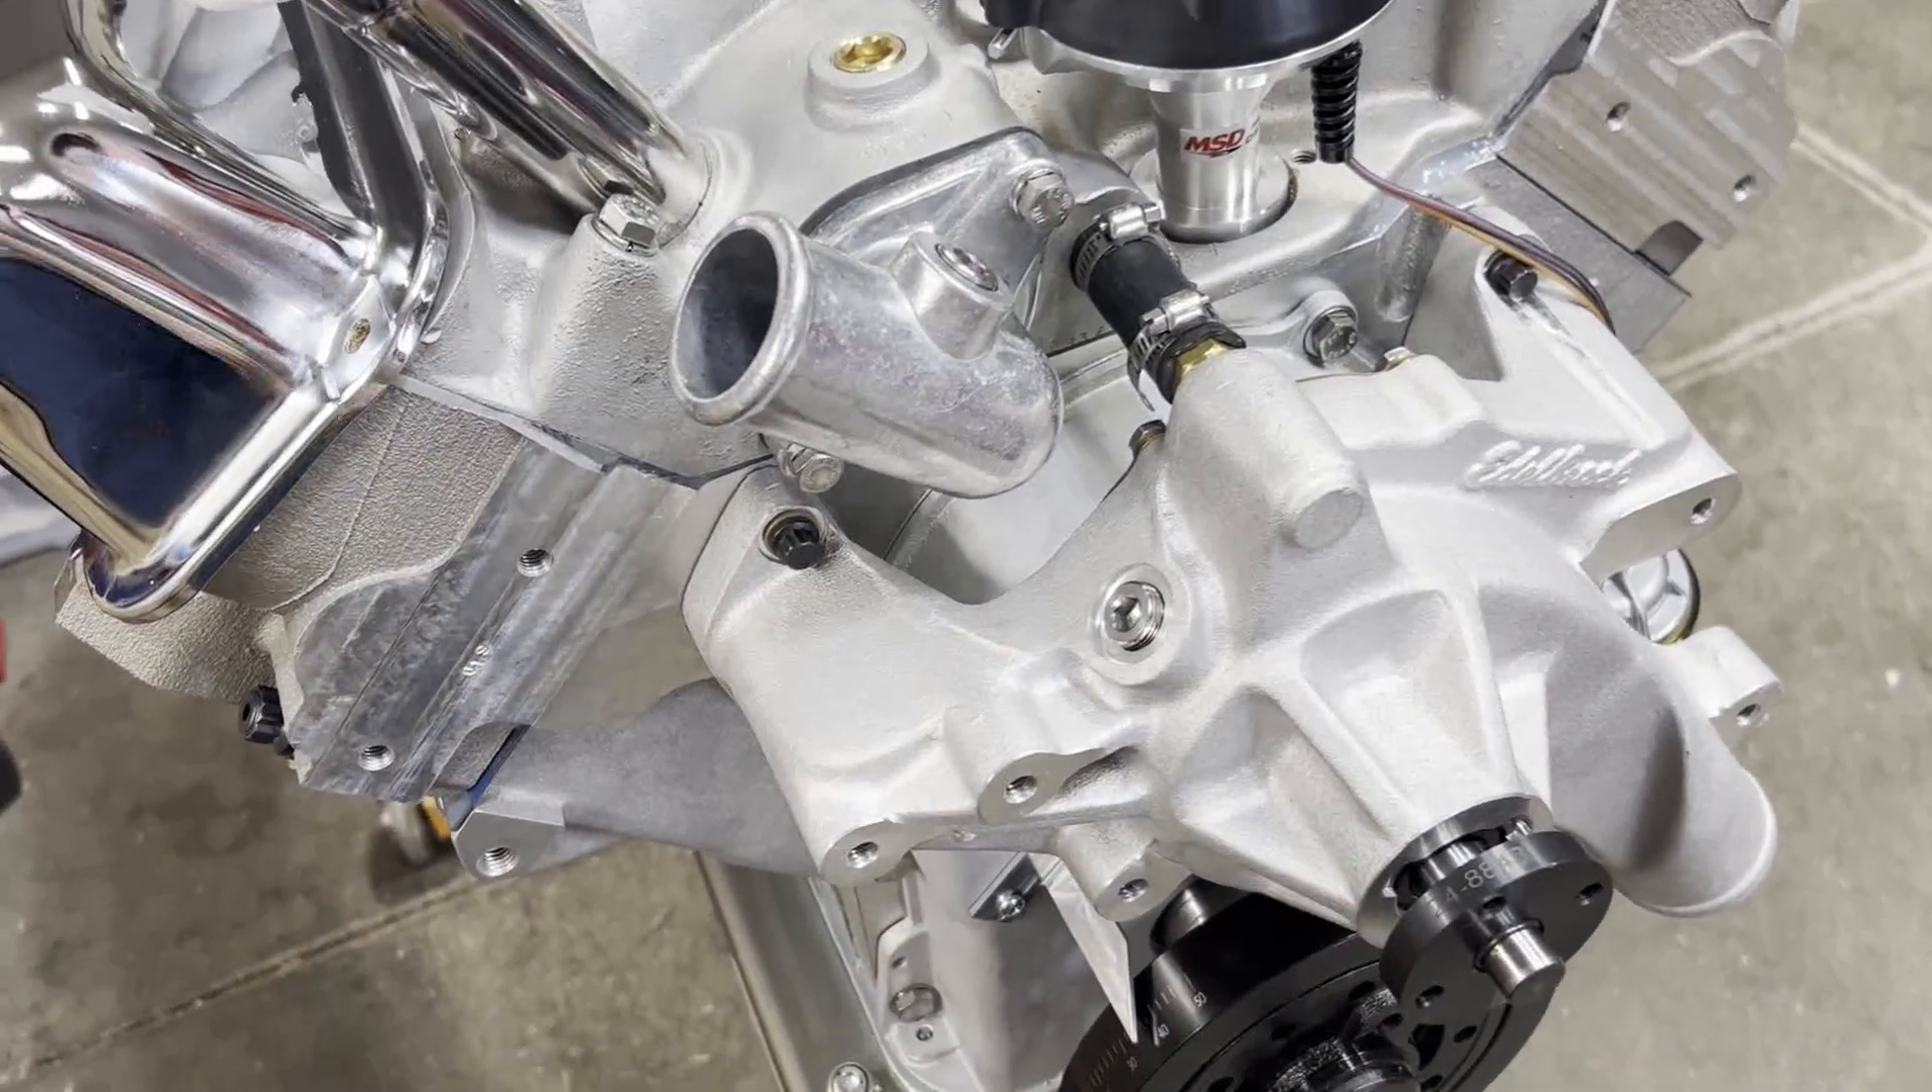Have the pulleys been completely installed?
No.